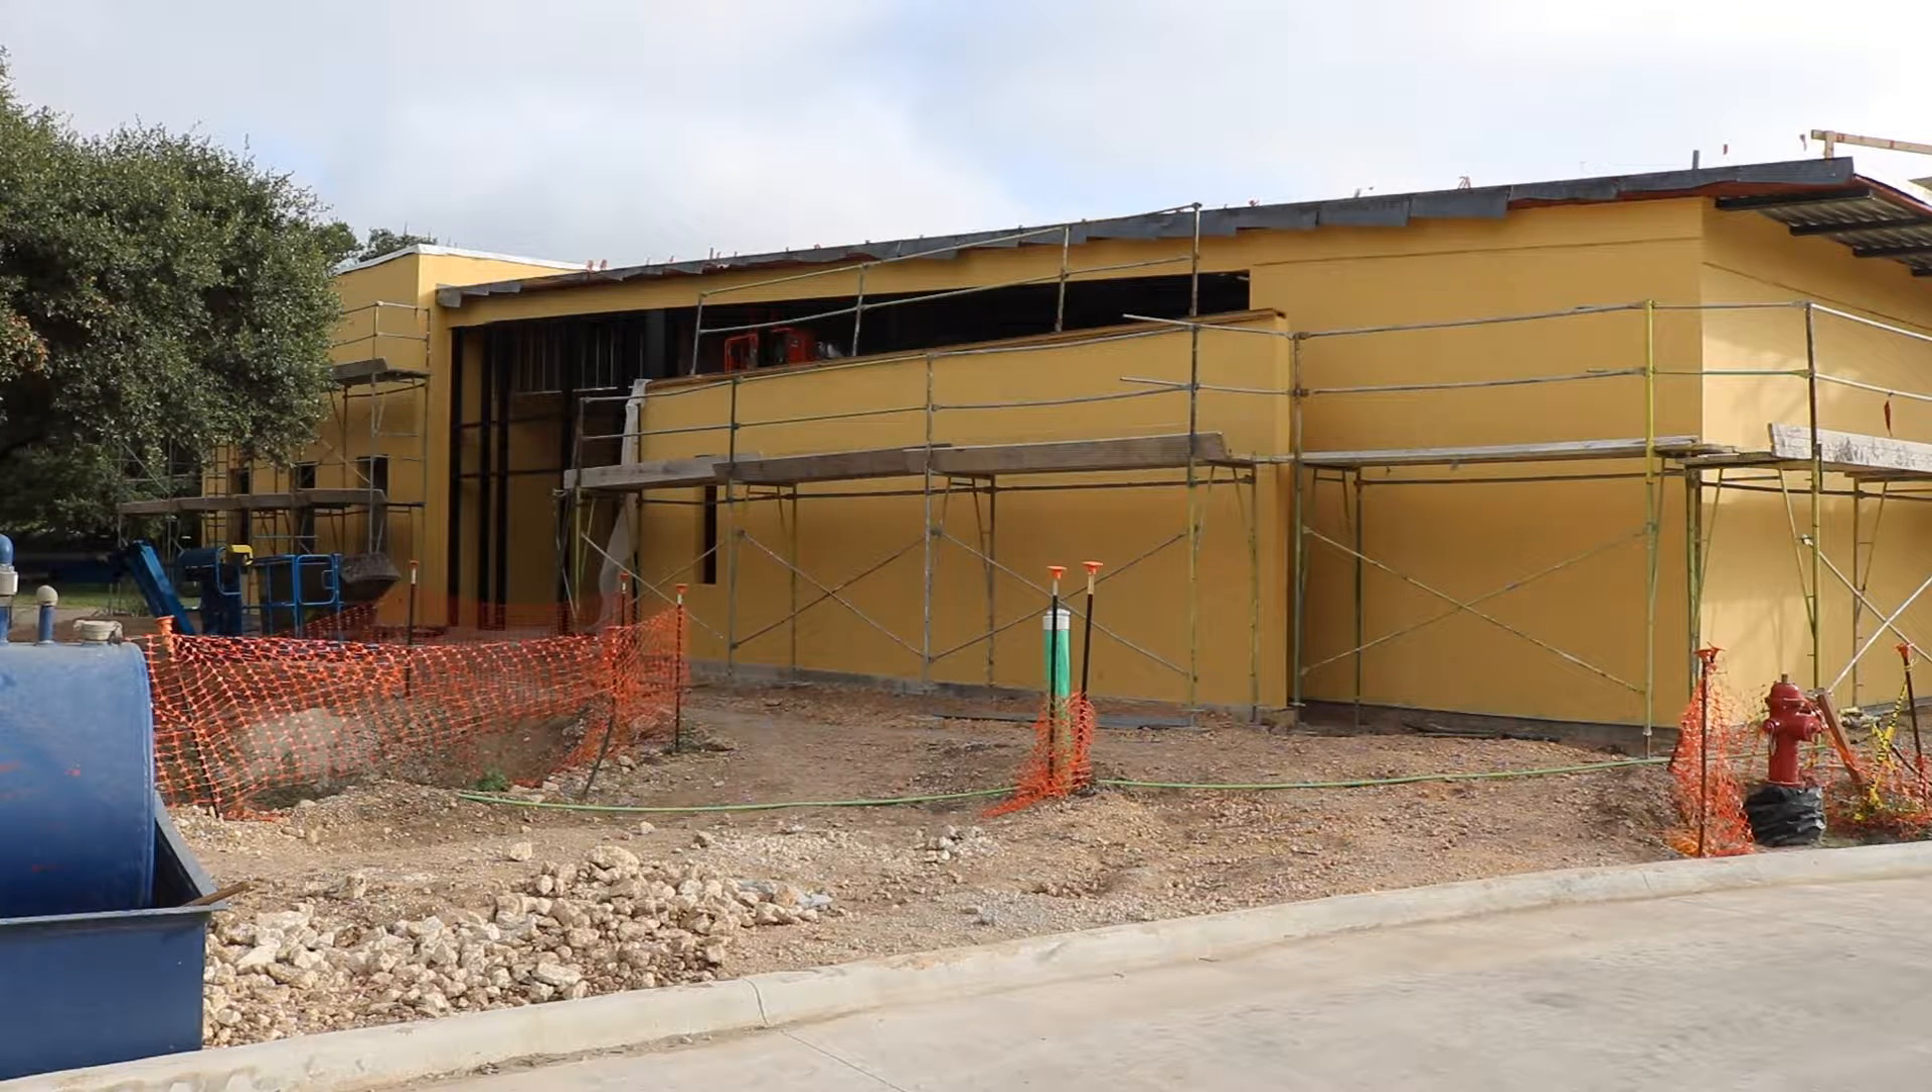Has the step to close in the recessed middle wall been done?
No.